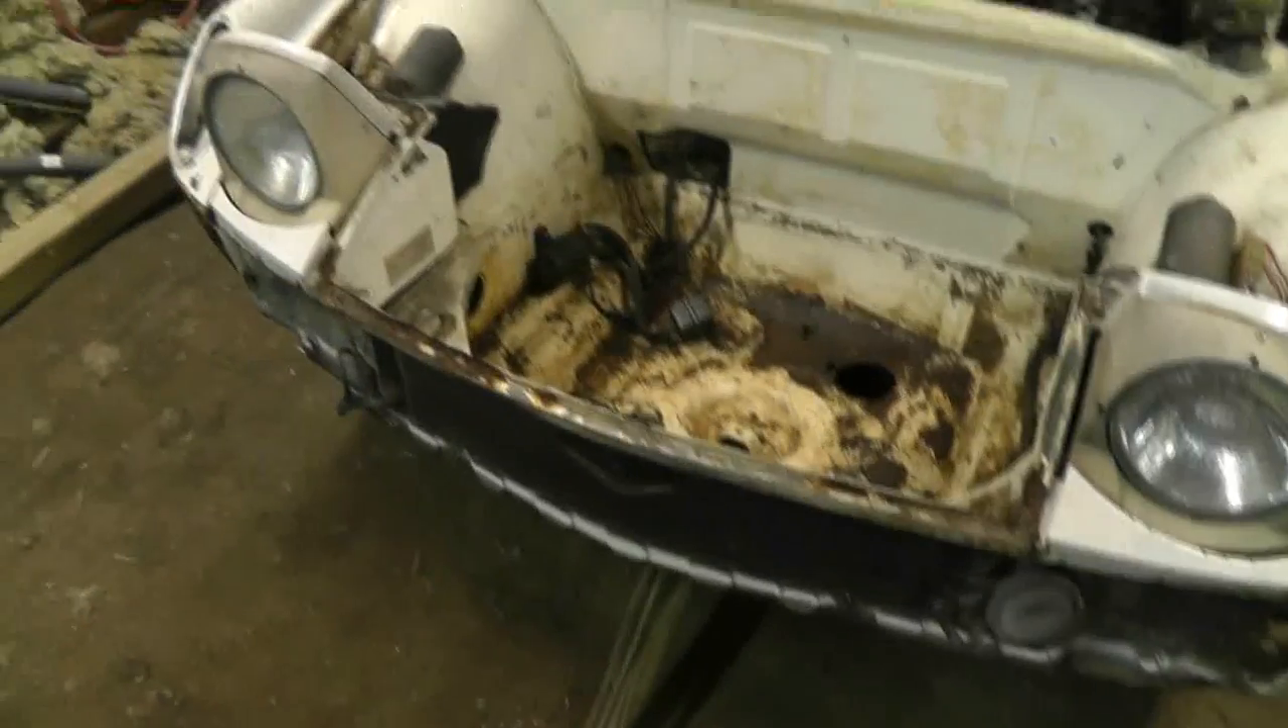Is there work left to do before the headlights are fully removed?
Yes.